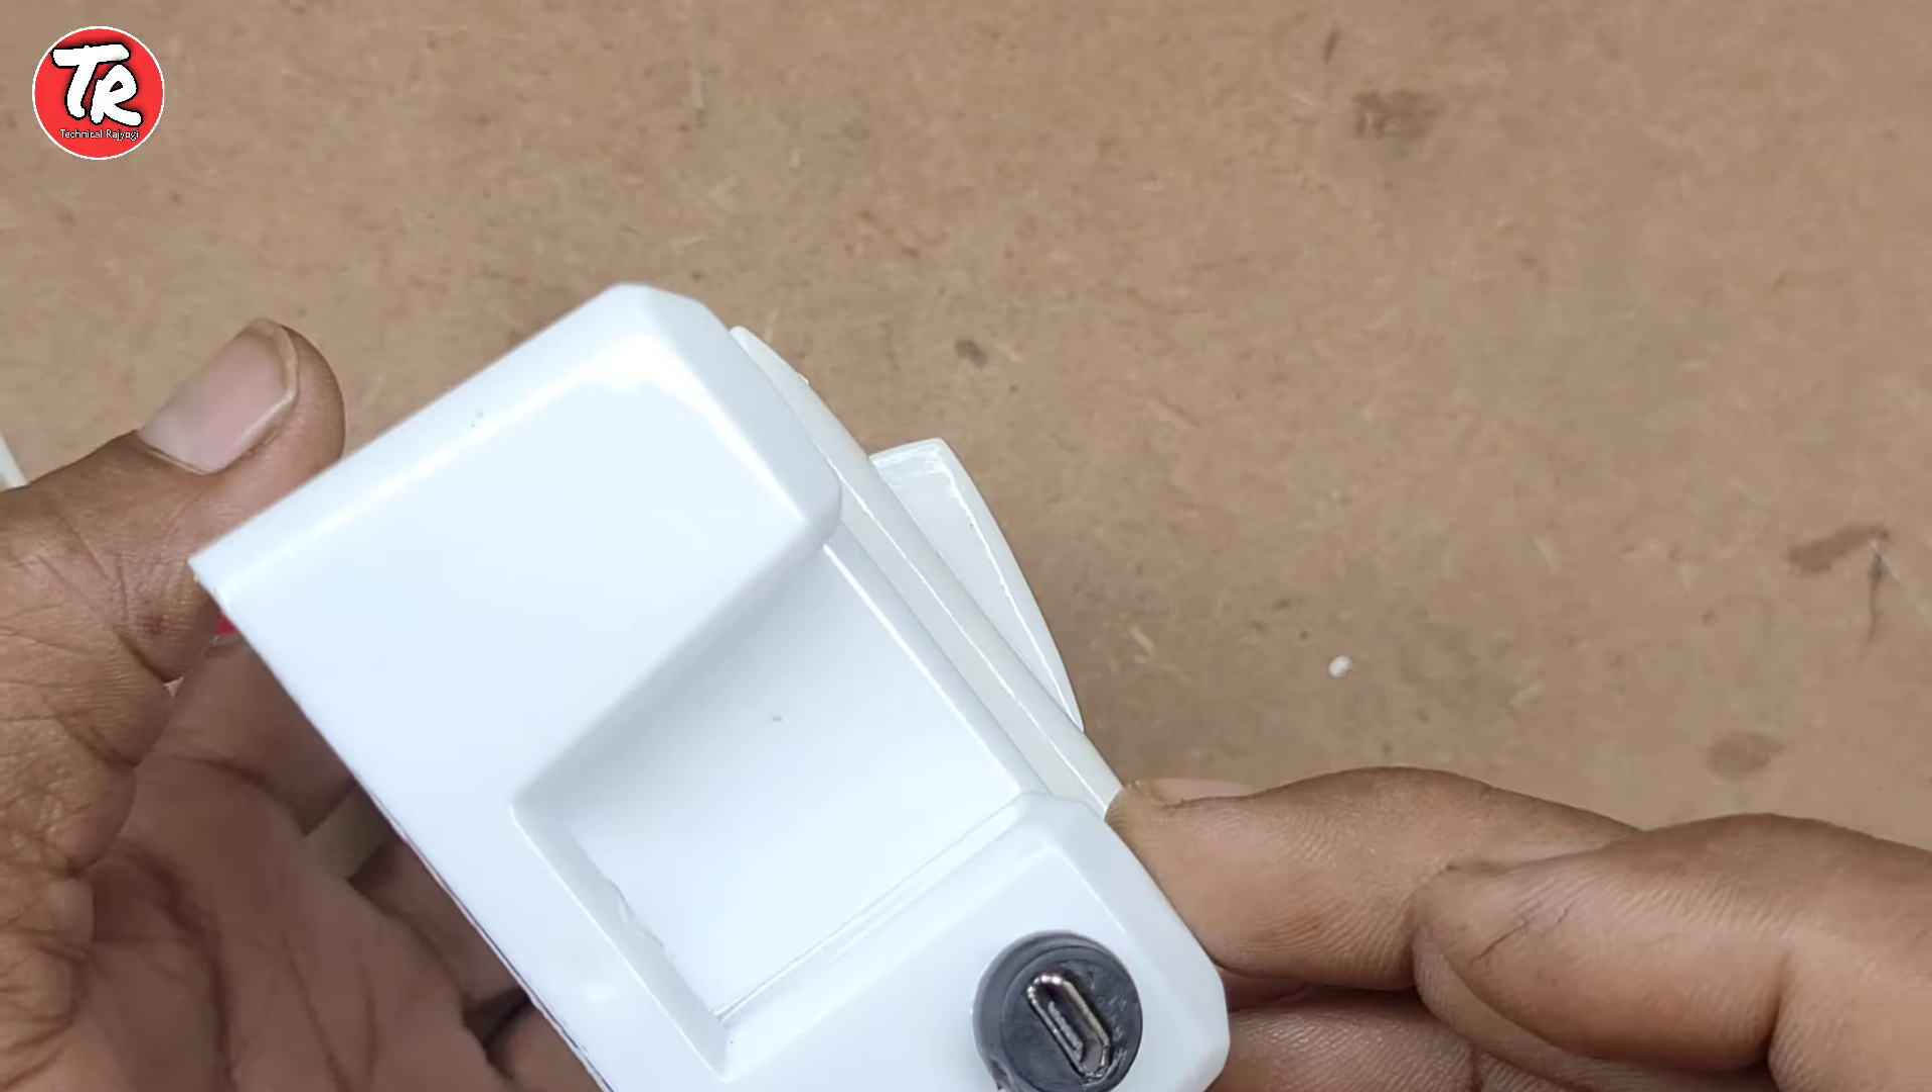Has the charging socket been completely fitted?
Yes.